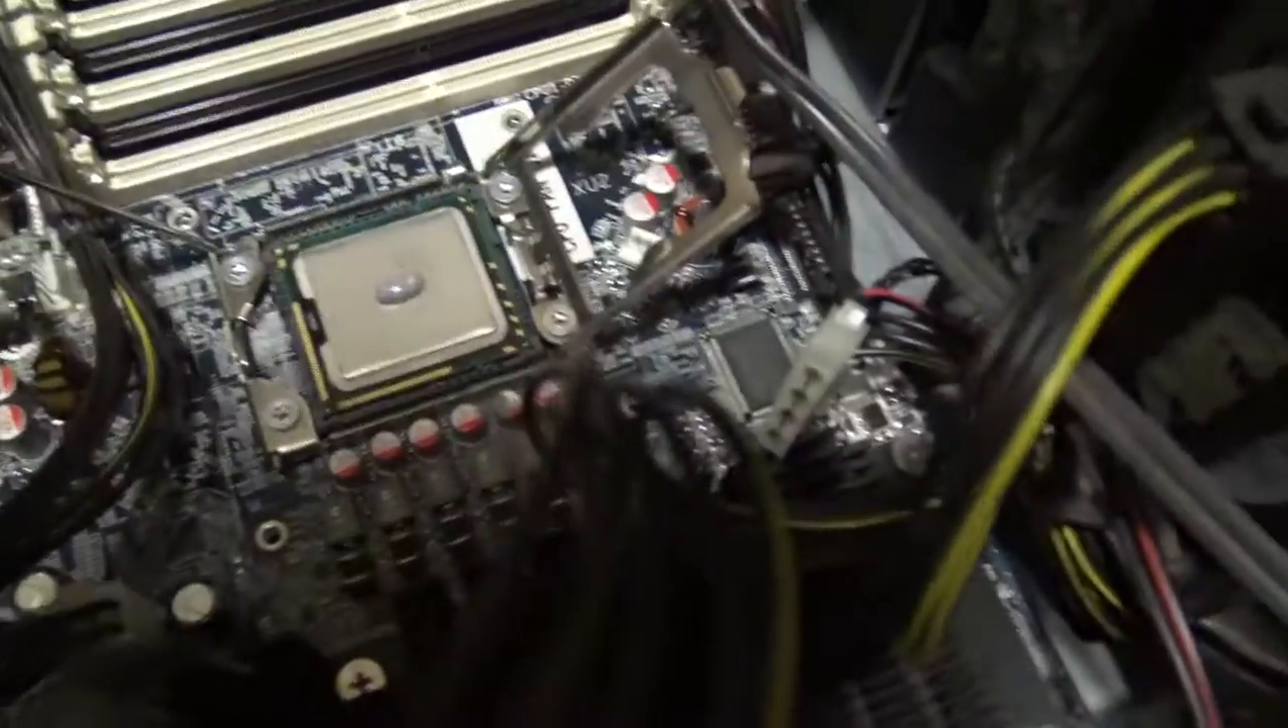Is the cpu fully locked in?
No.